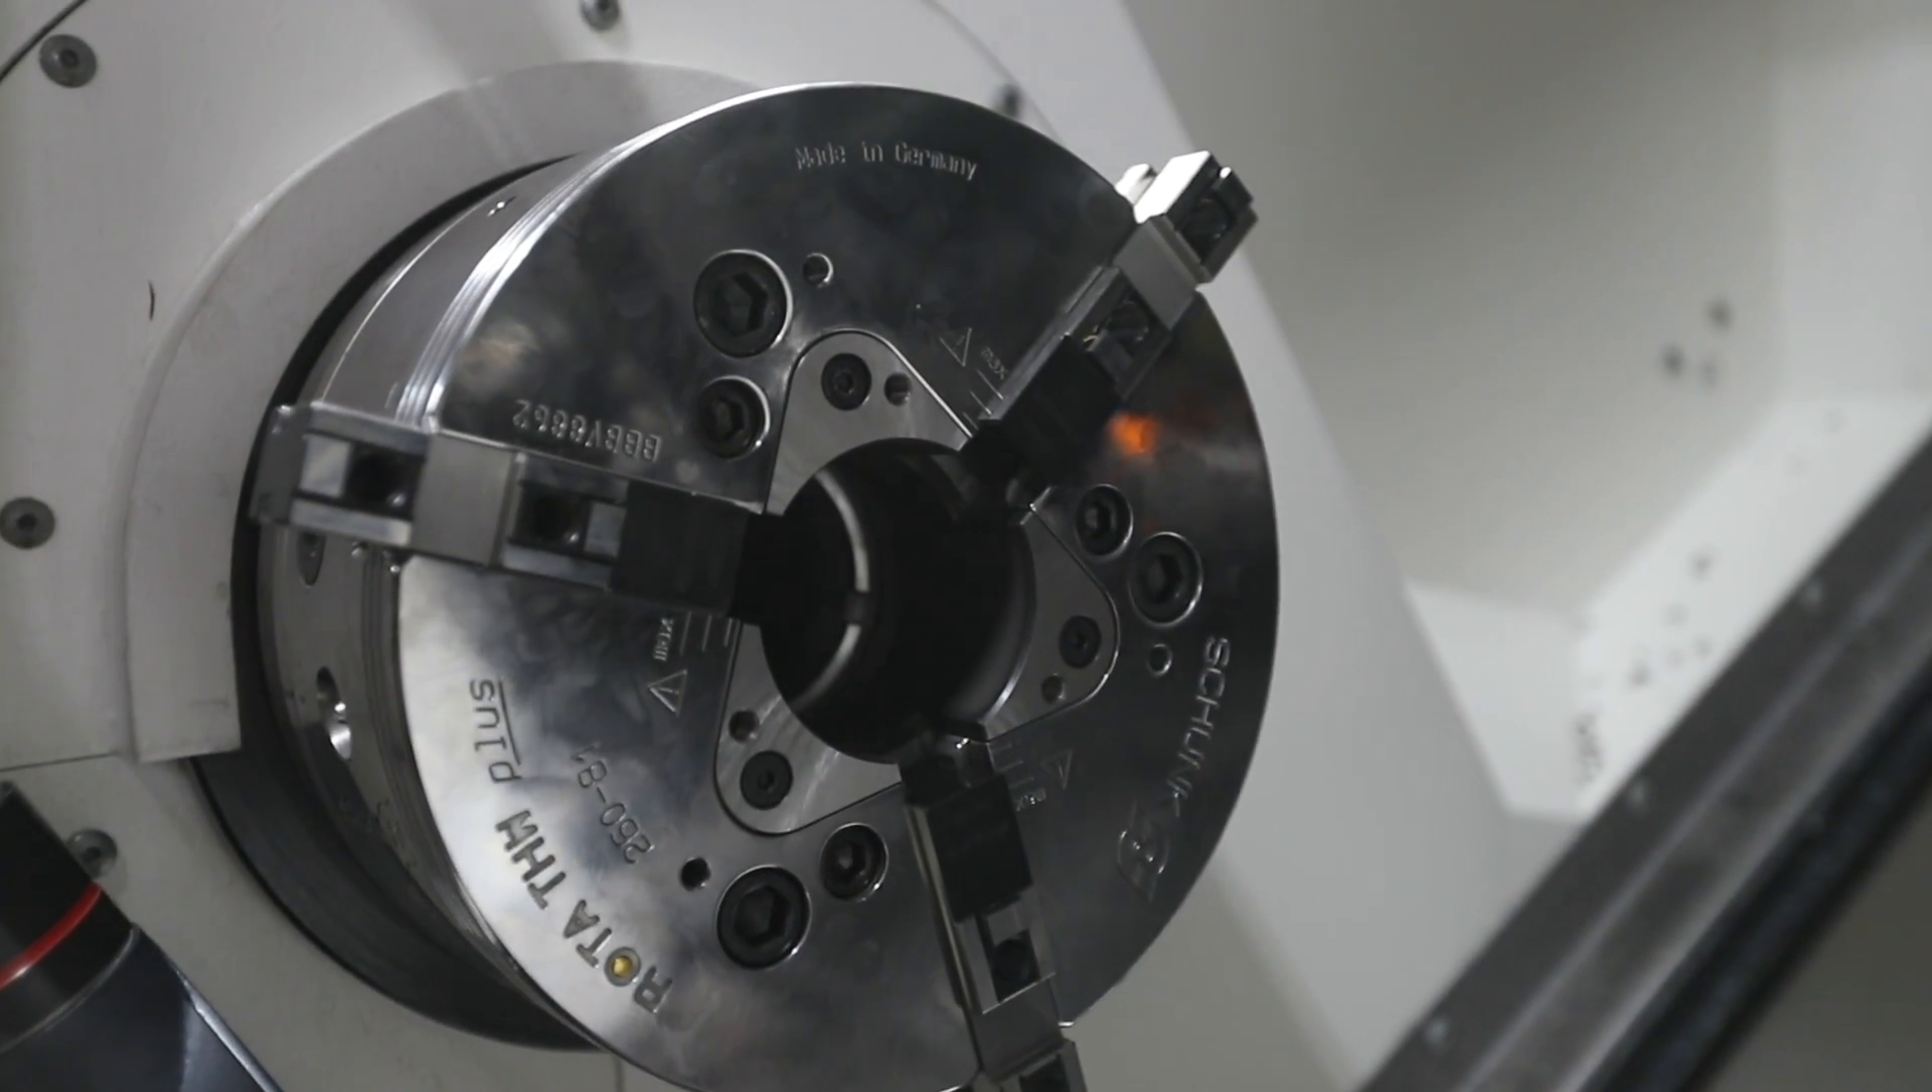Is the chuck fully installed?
Yes.